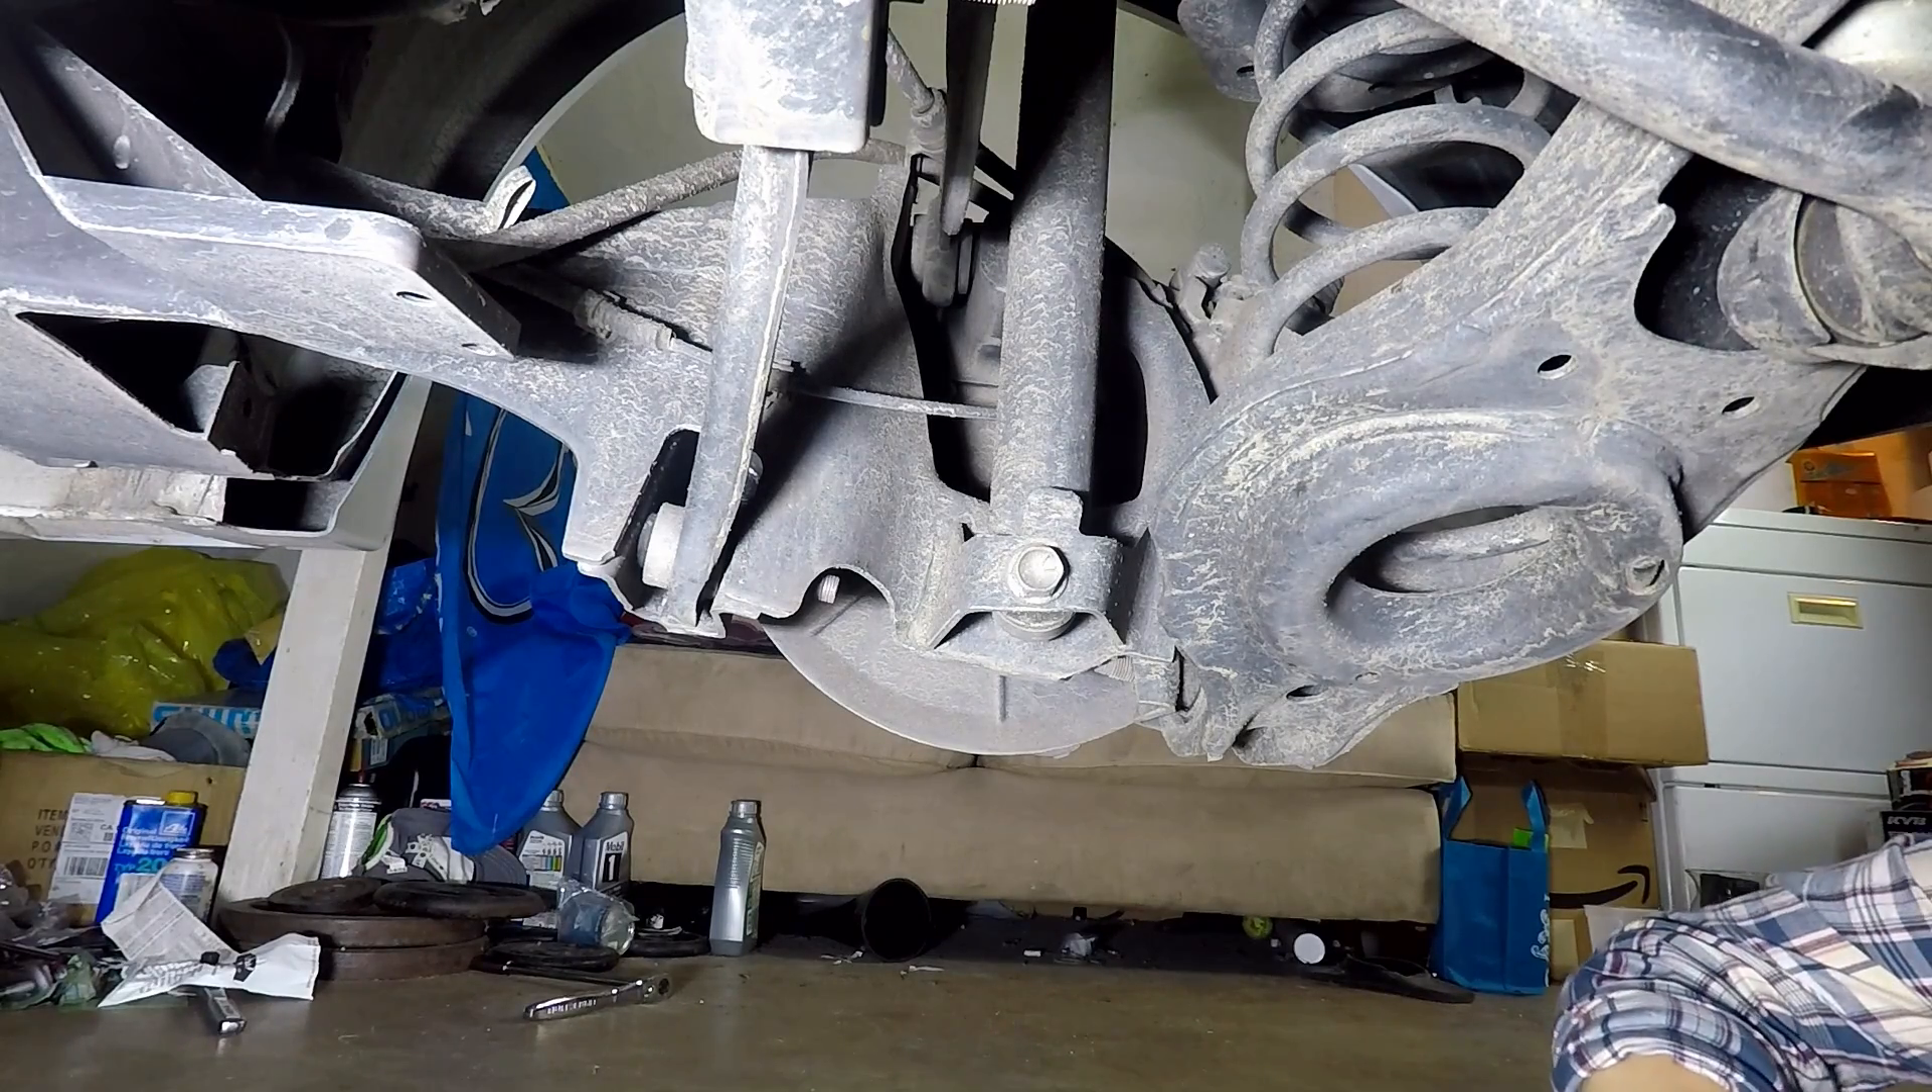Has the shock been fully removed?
No.